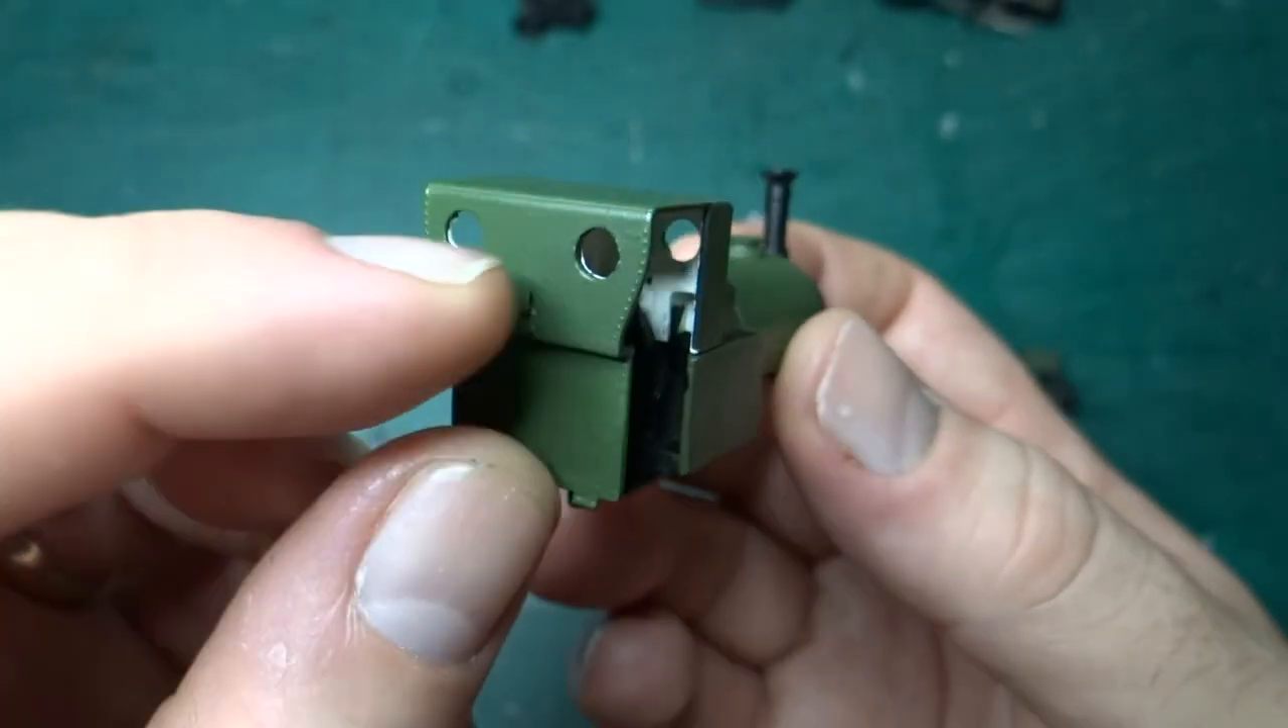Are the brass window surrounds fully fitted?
No.